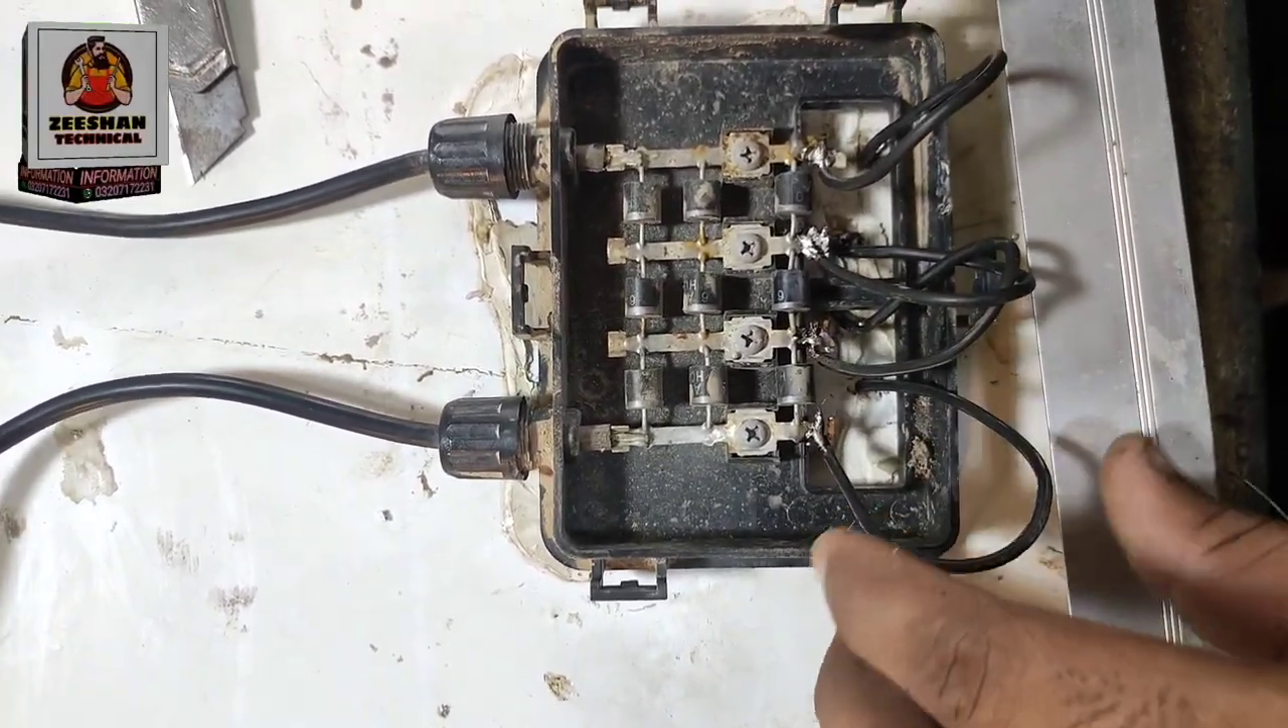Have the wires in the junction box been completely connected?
Yes.